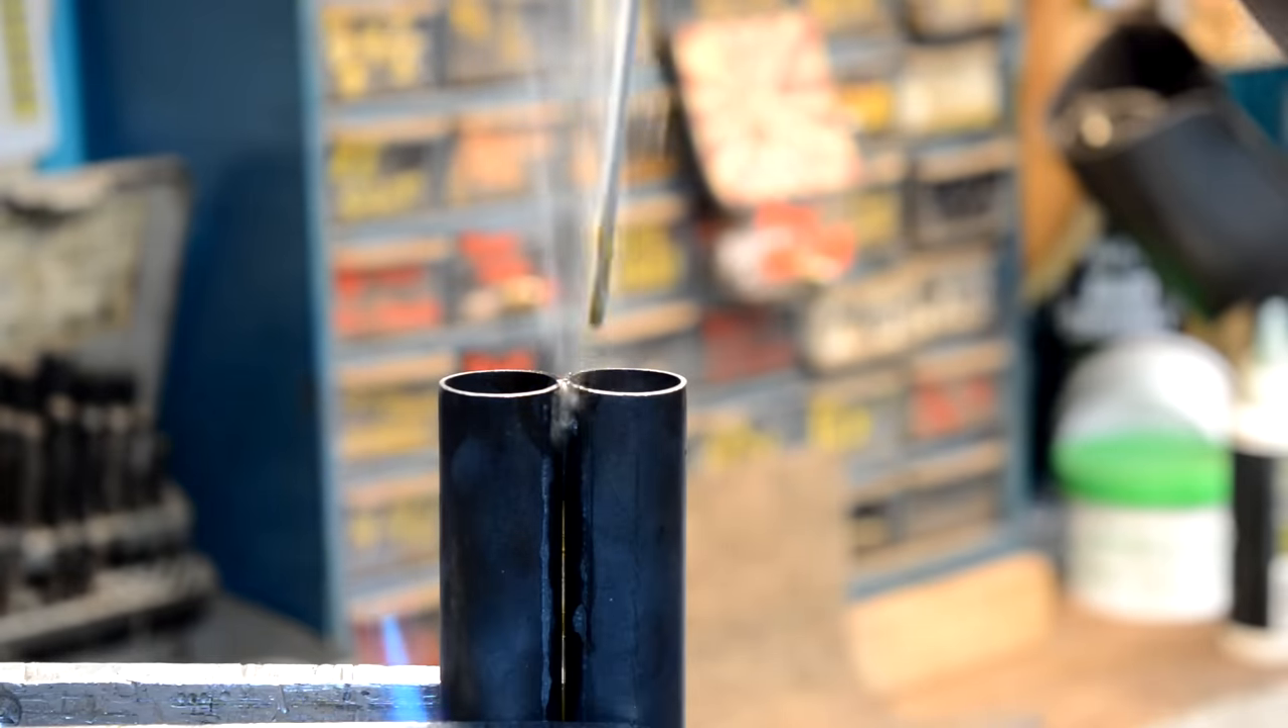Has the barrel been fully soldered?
No.